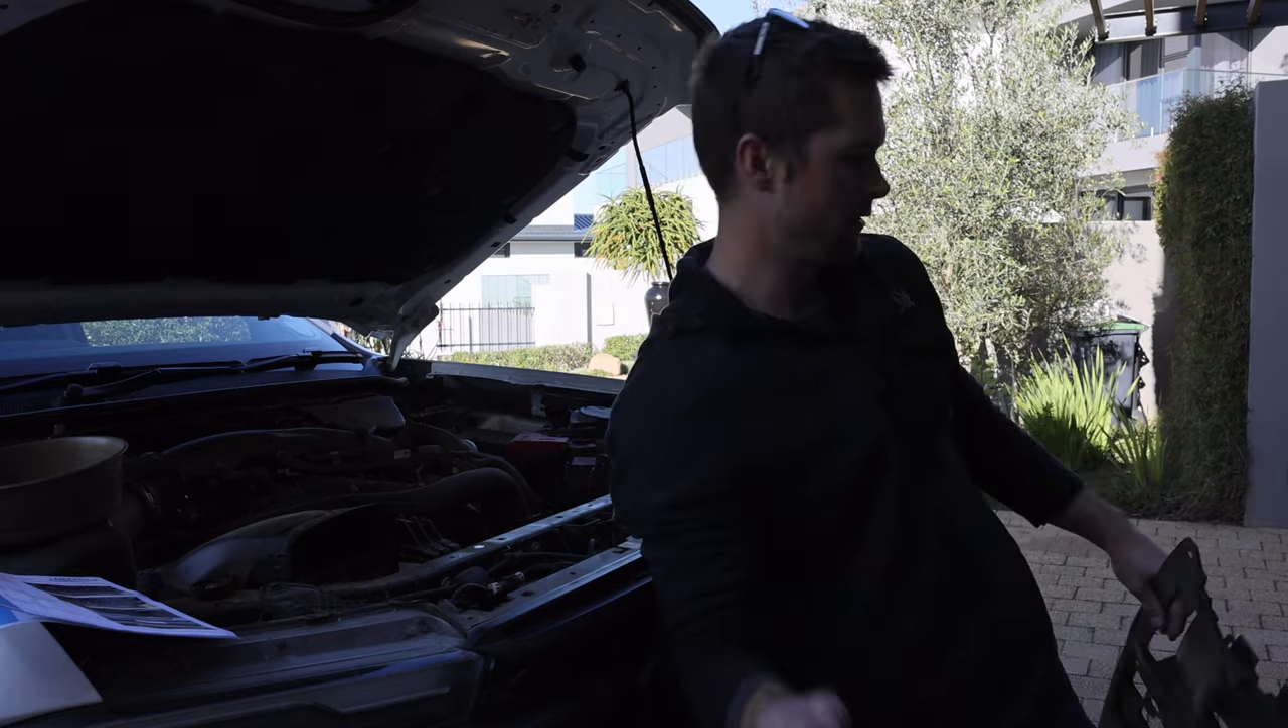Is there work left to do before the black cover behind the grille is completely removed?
No.